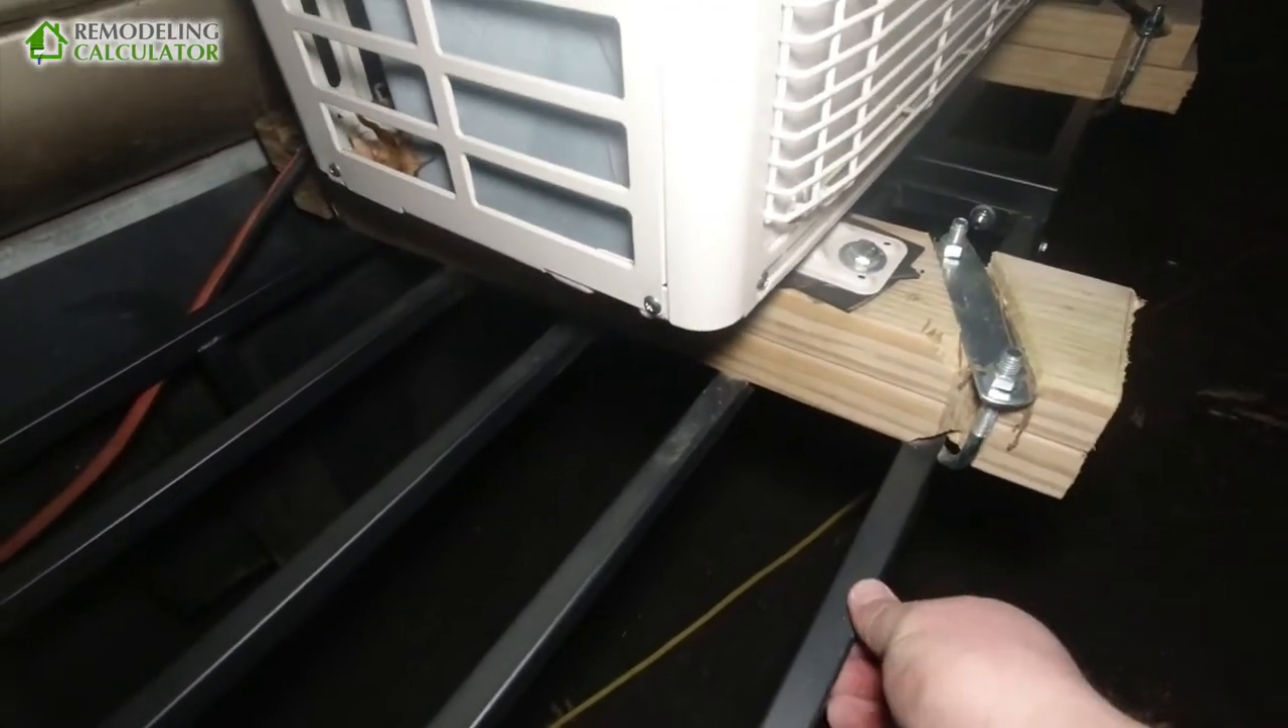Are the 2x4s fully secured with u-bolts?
Yes.